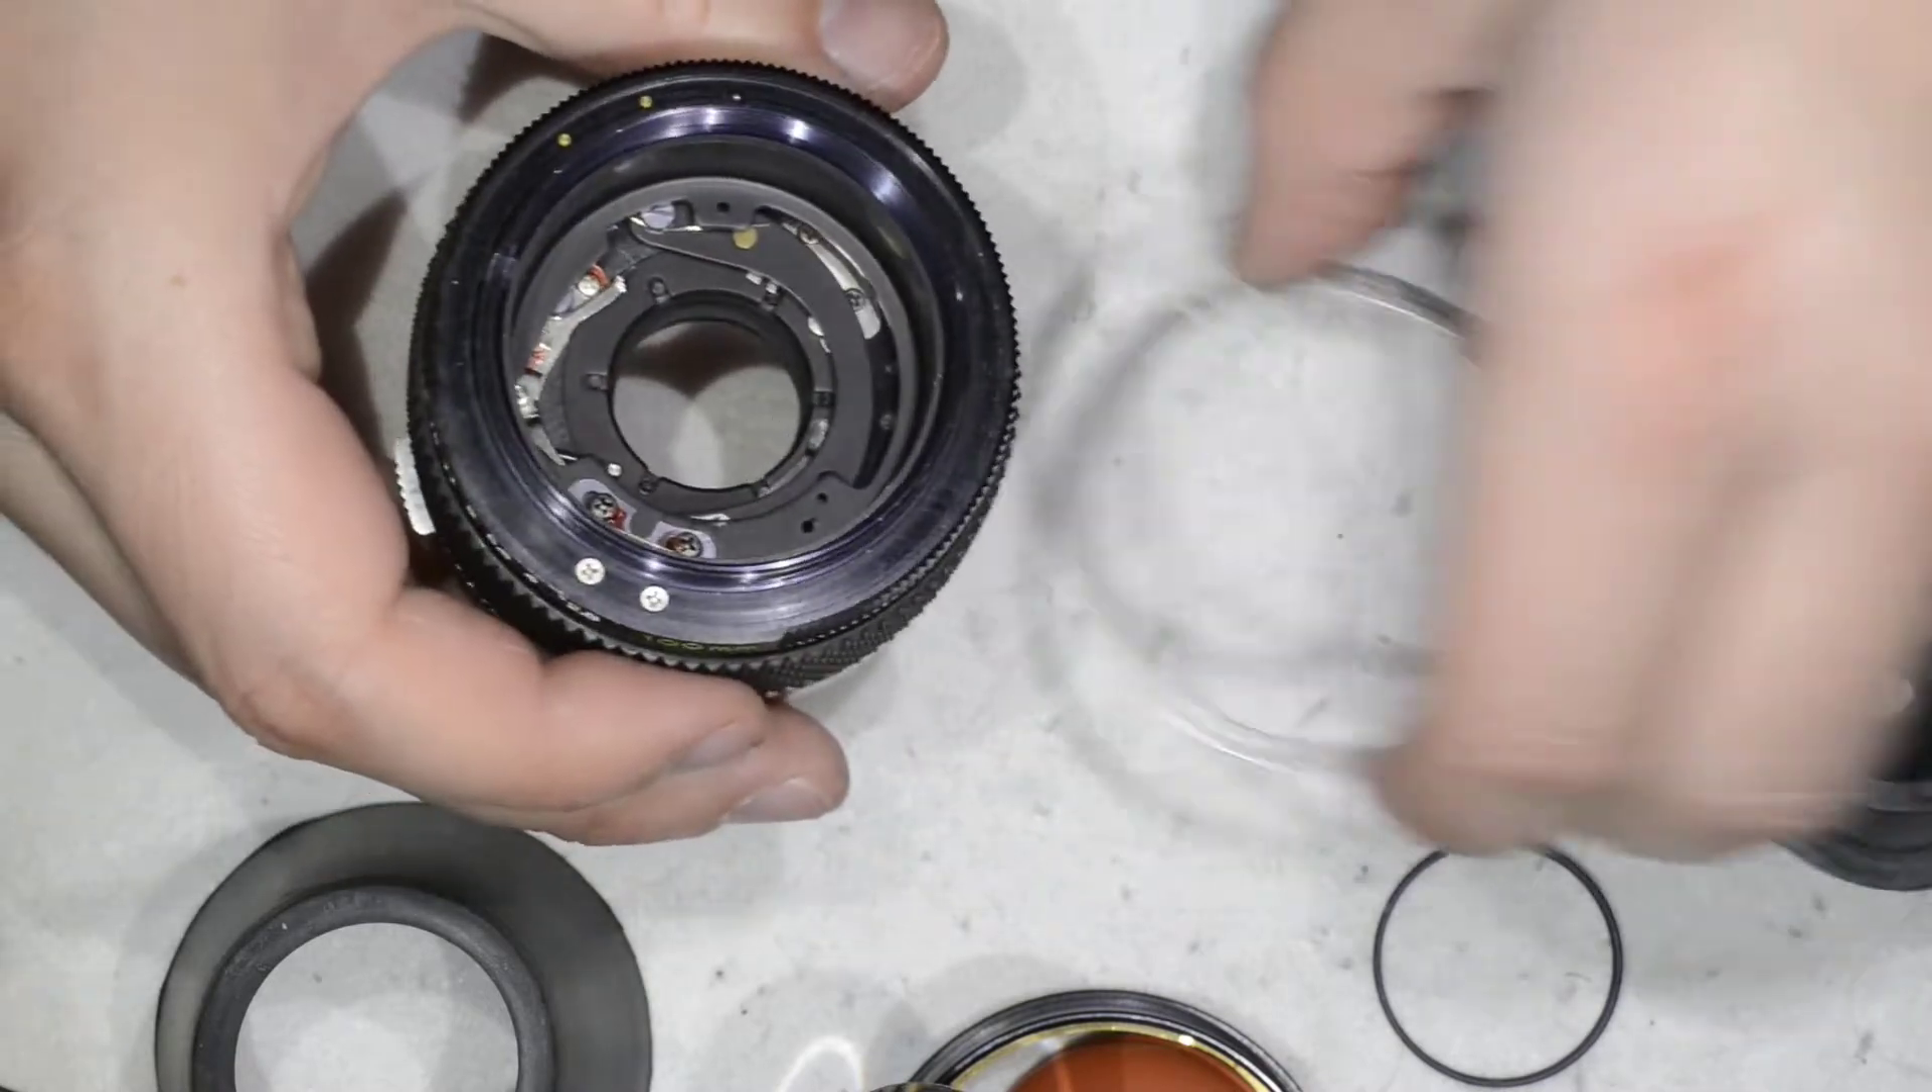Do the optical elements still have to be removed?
No.